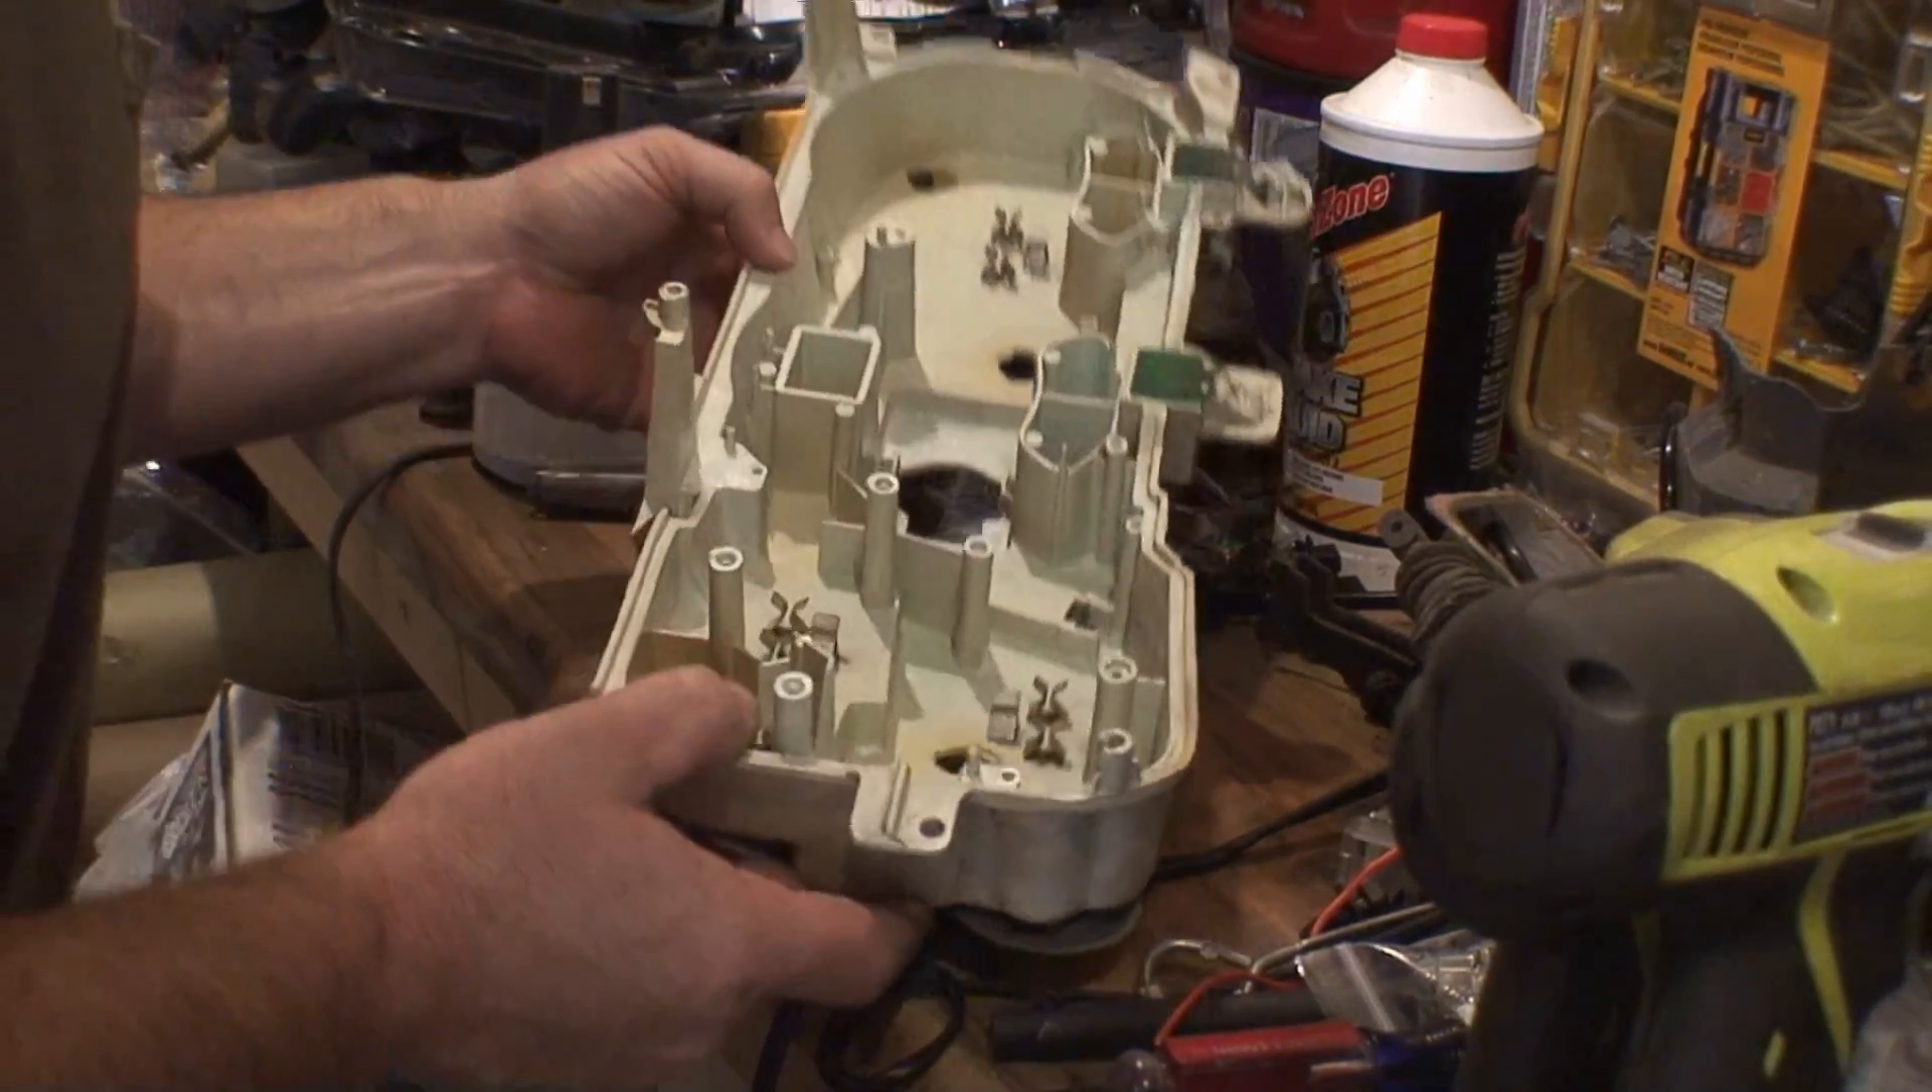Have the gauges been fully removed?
Yes.